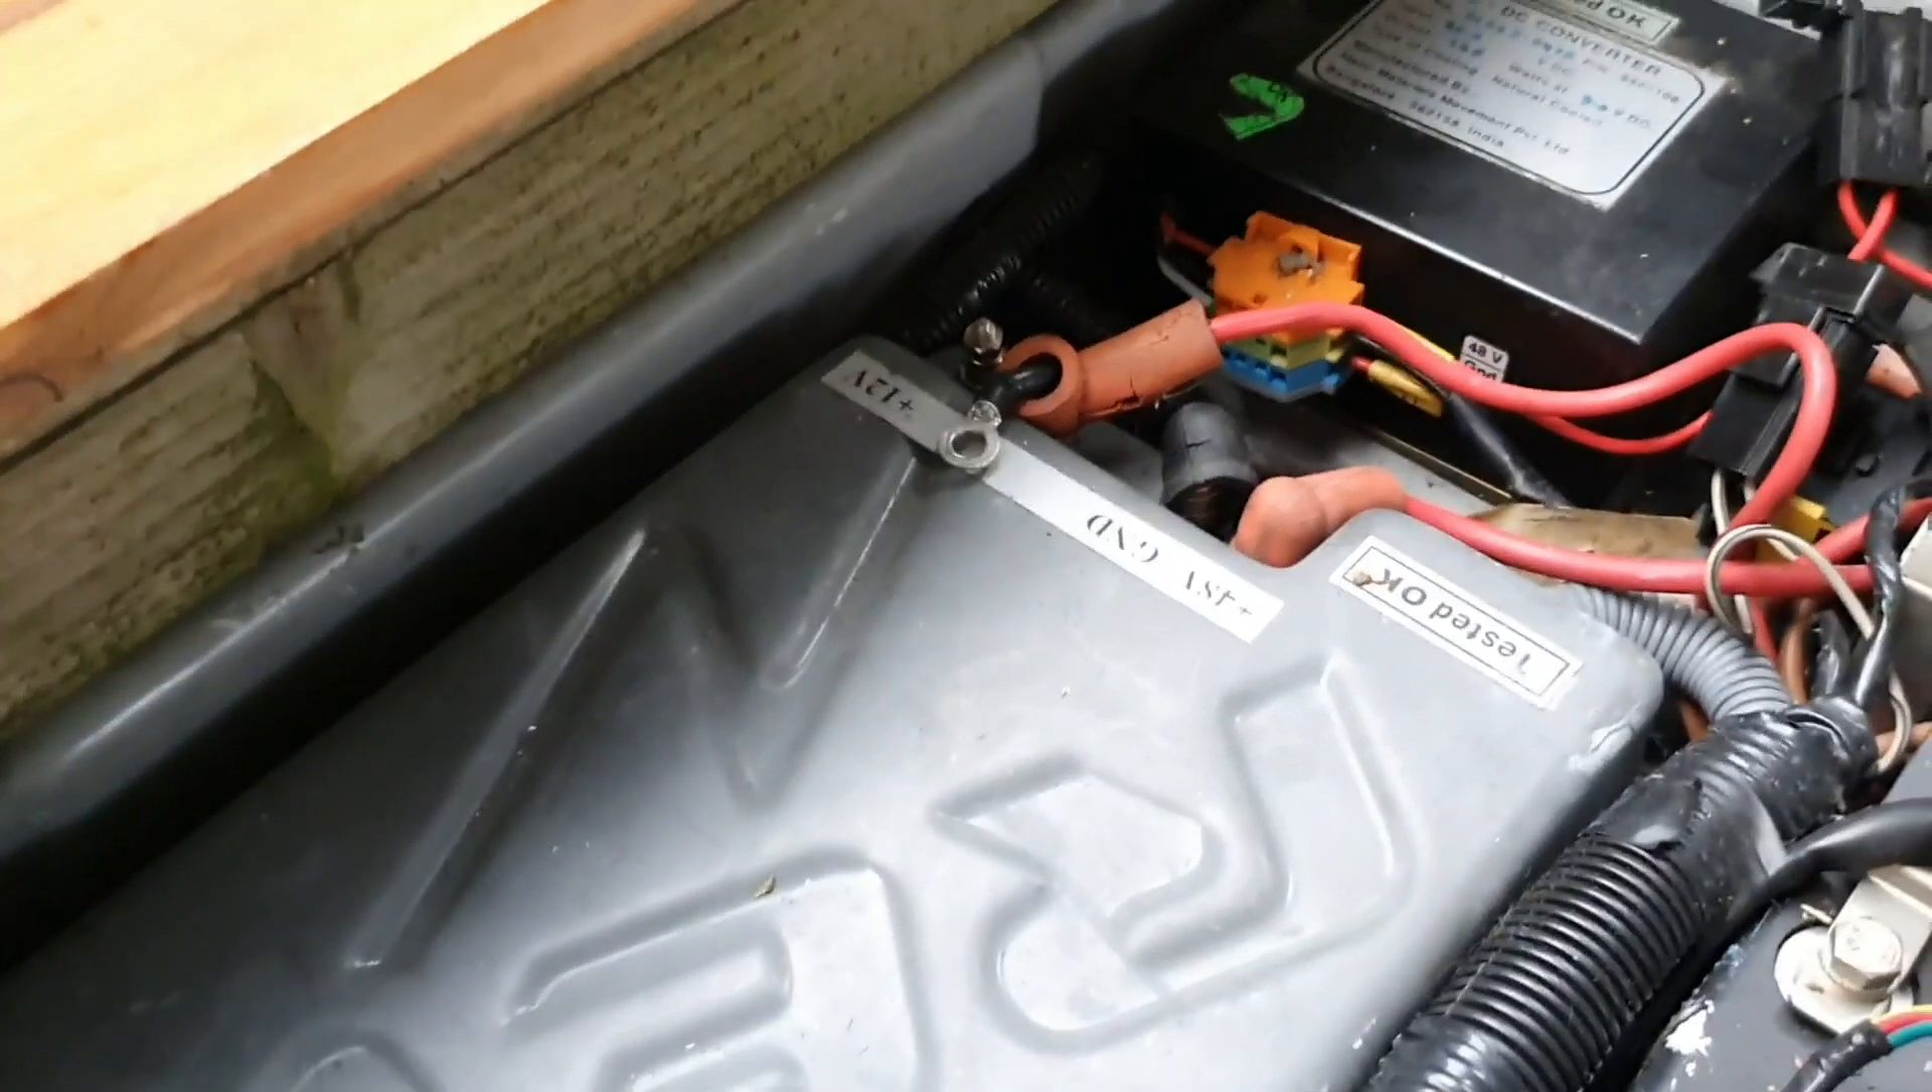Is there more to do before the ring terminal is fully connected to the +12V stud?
Yes.